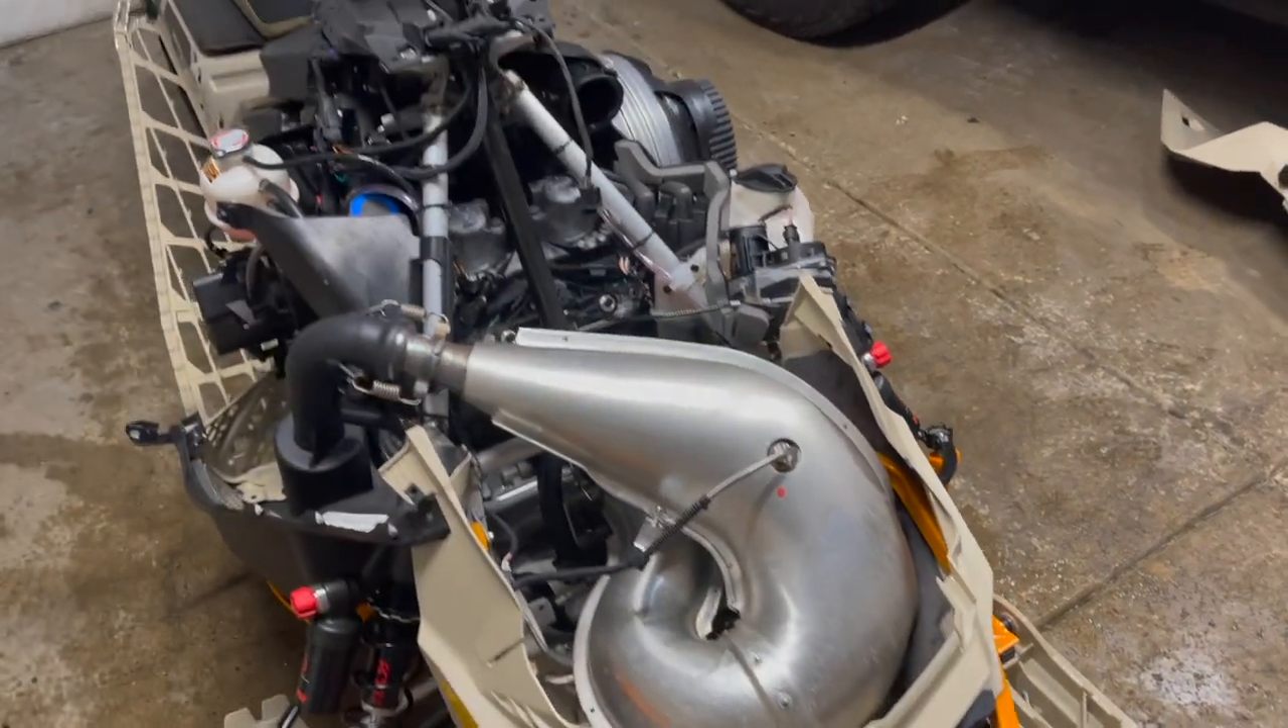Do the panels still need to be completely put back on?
Yes.